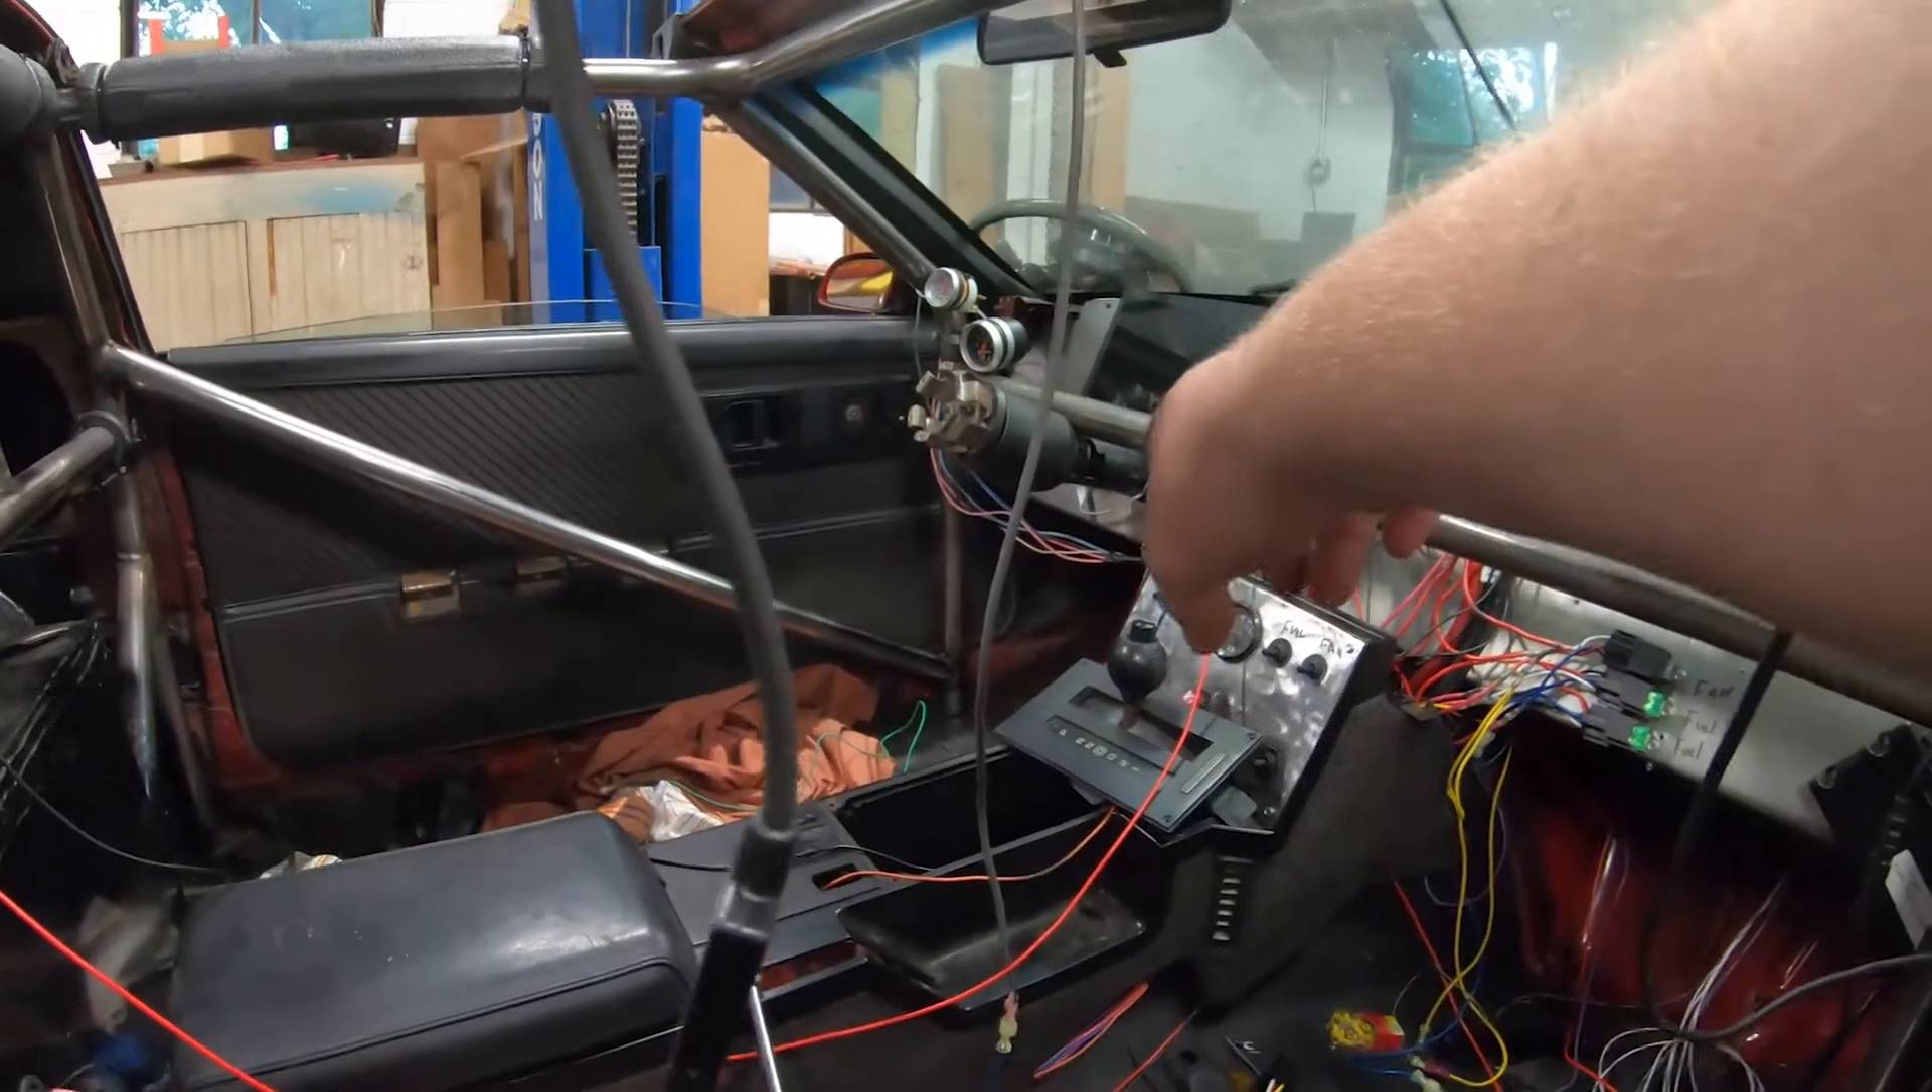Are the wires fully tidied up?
No.